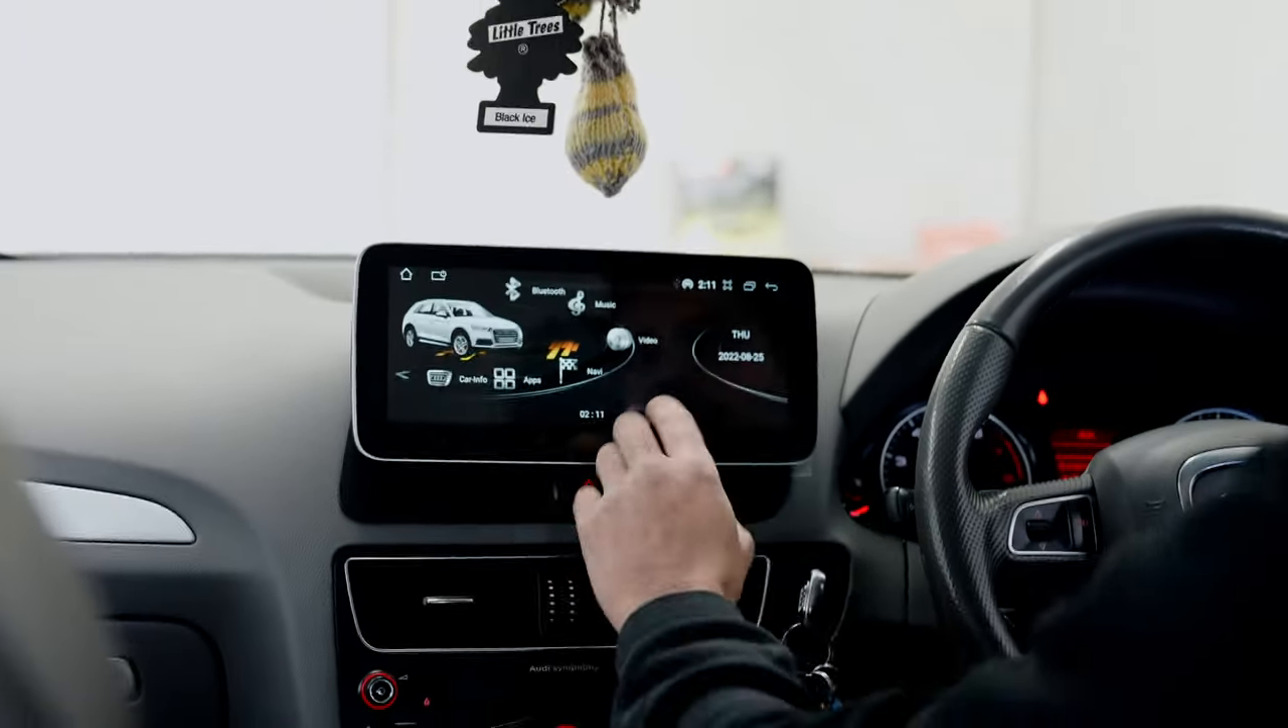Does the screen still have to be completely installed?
No.